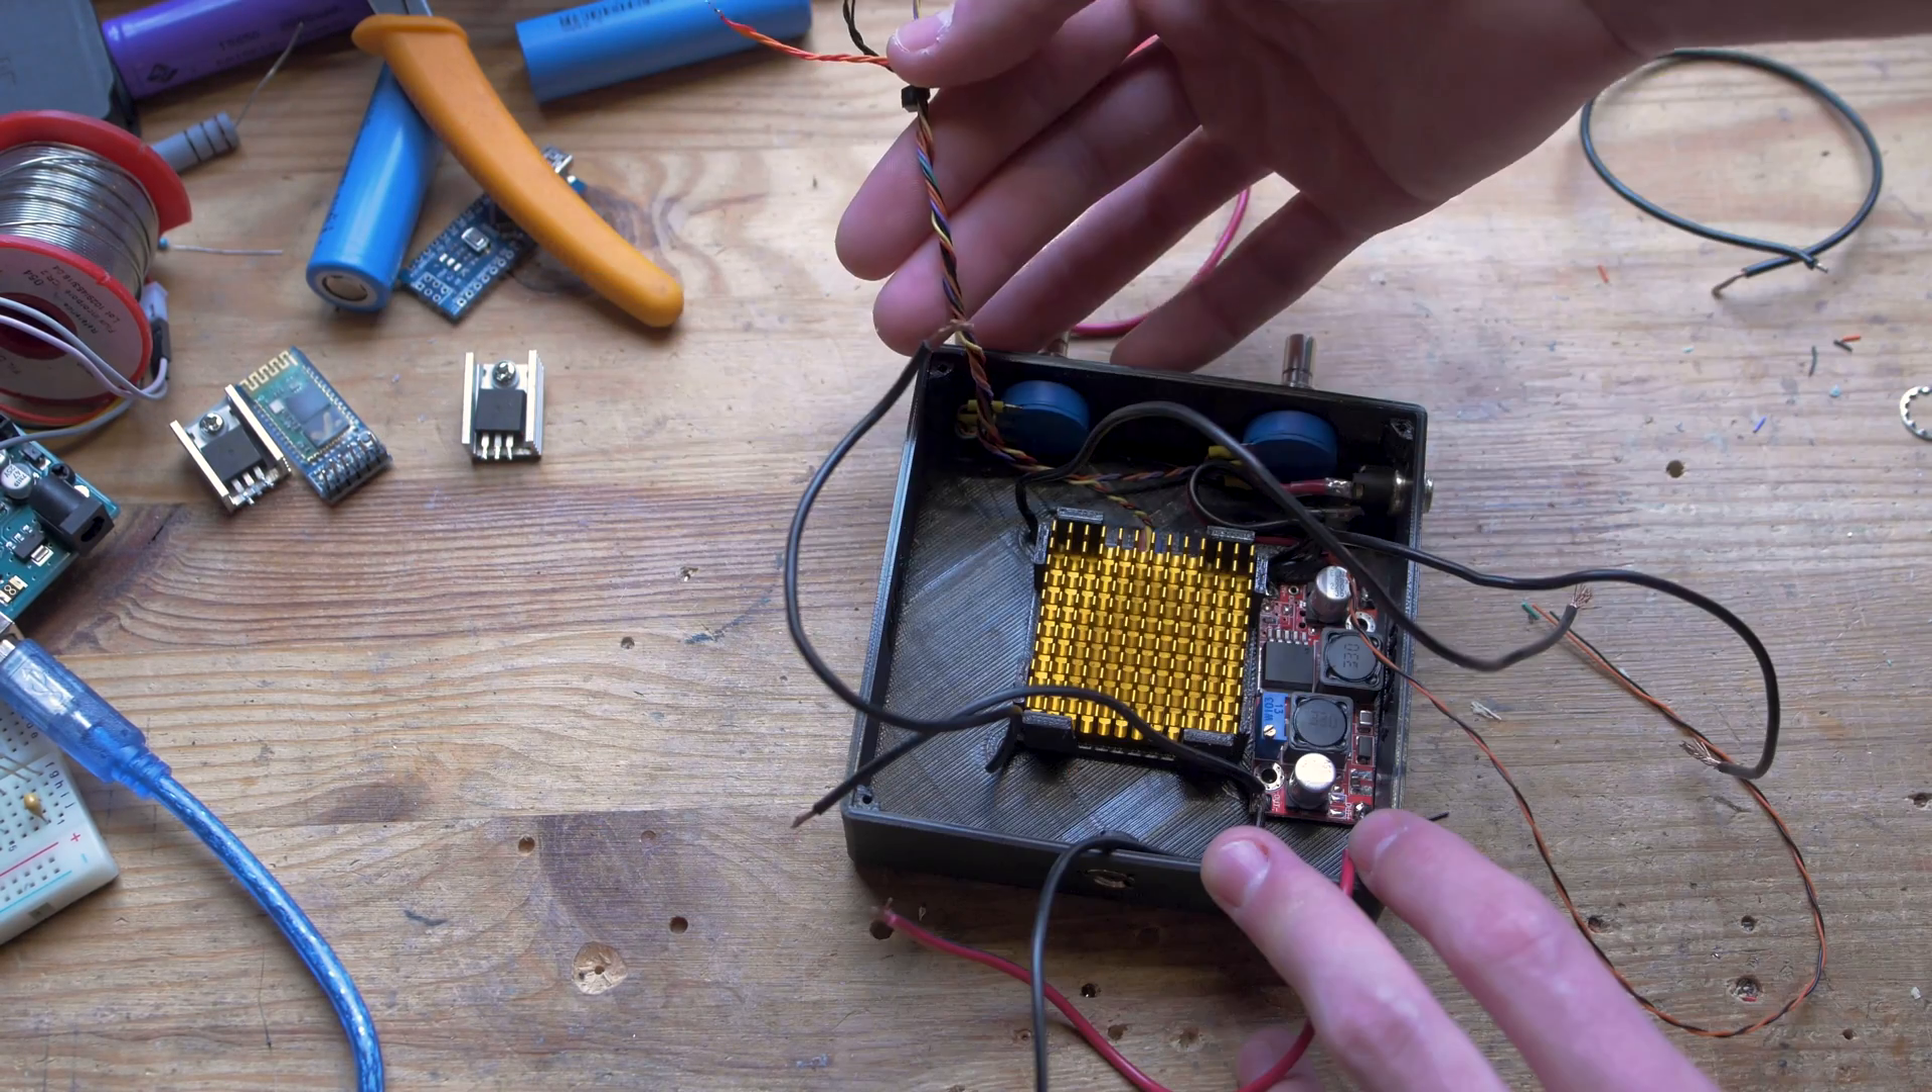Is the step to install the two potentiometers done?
Yes.